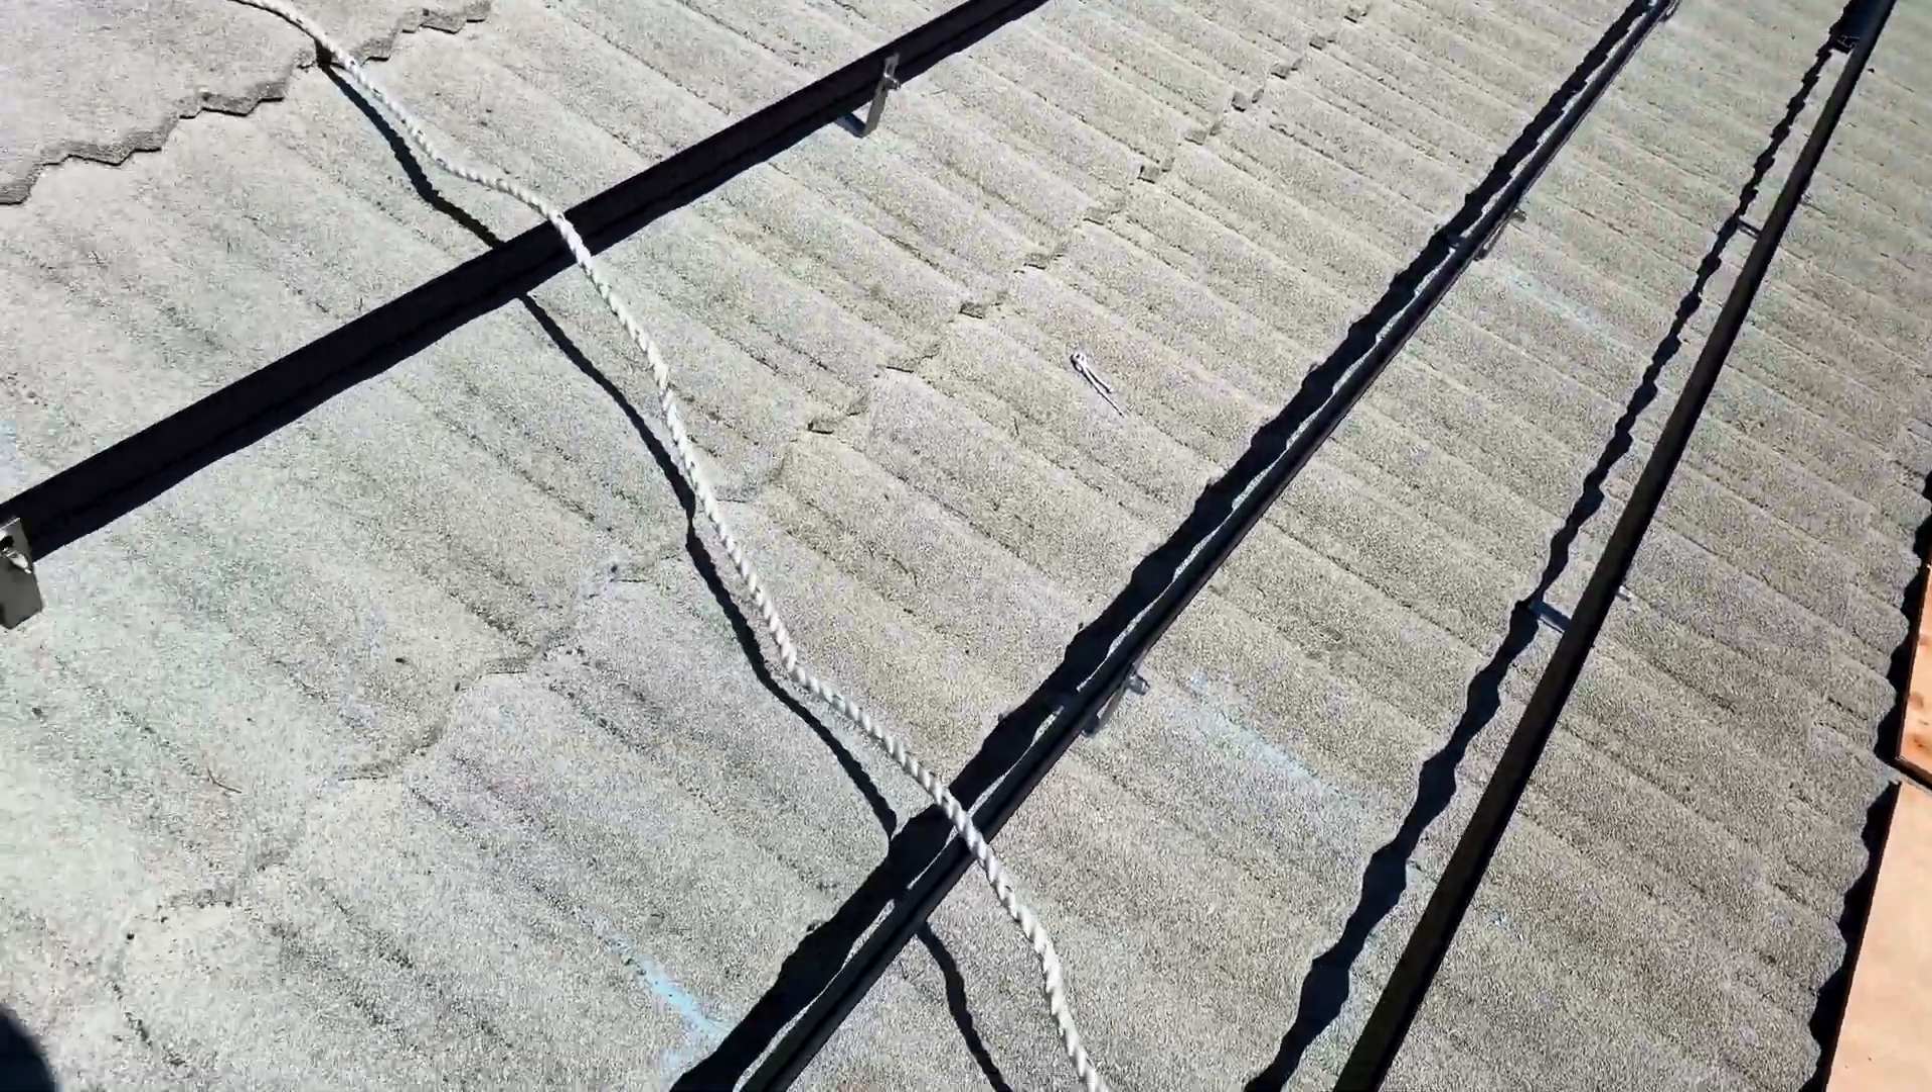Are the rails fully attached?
Yes.